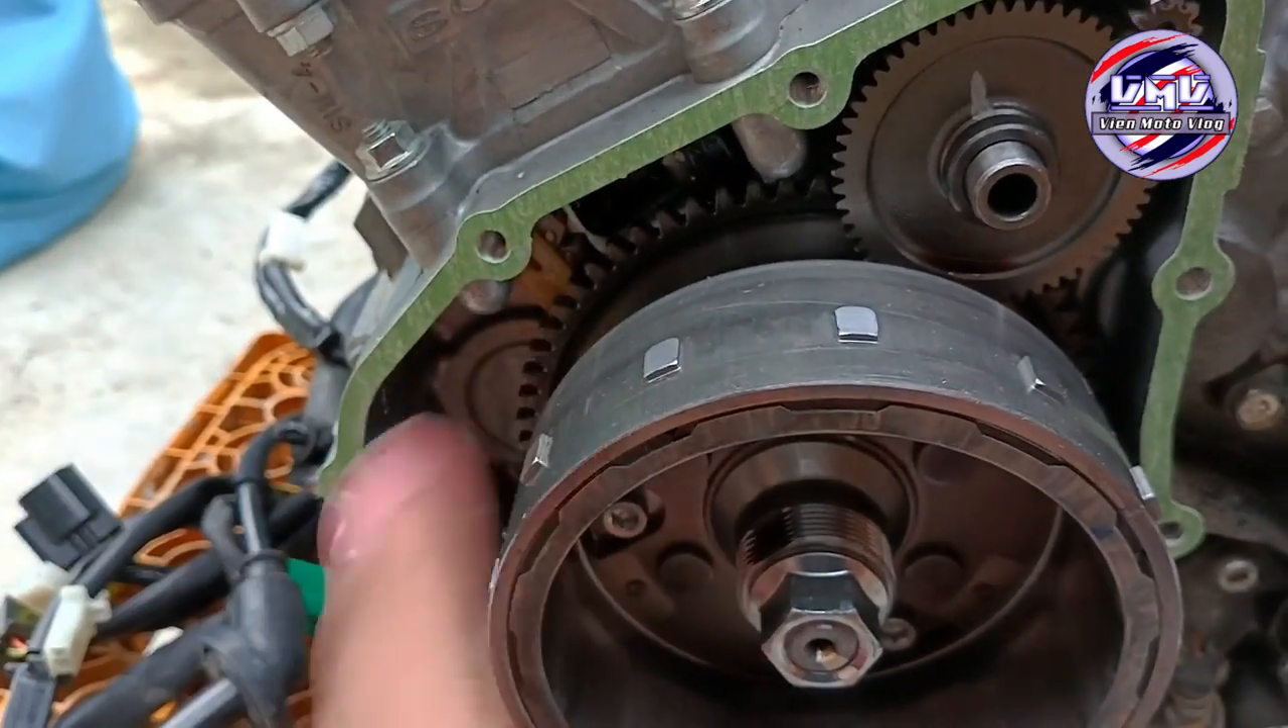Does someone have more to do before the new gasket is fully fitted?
No.